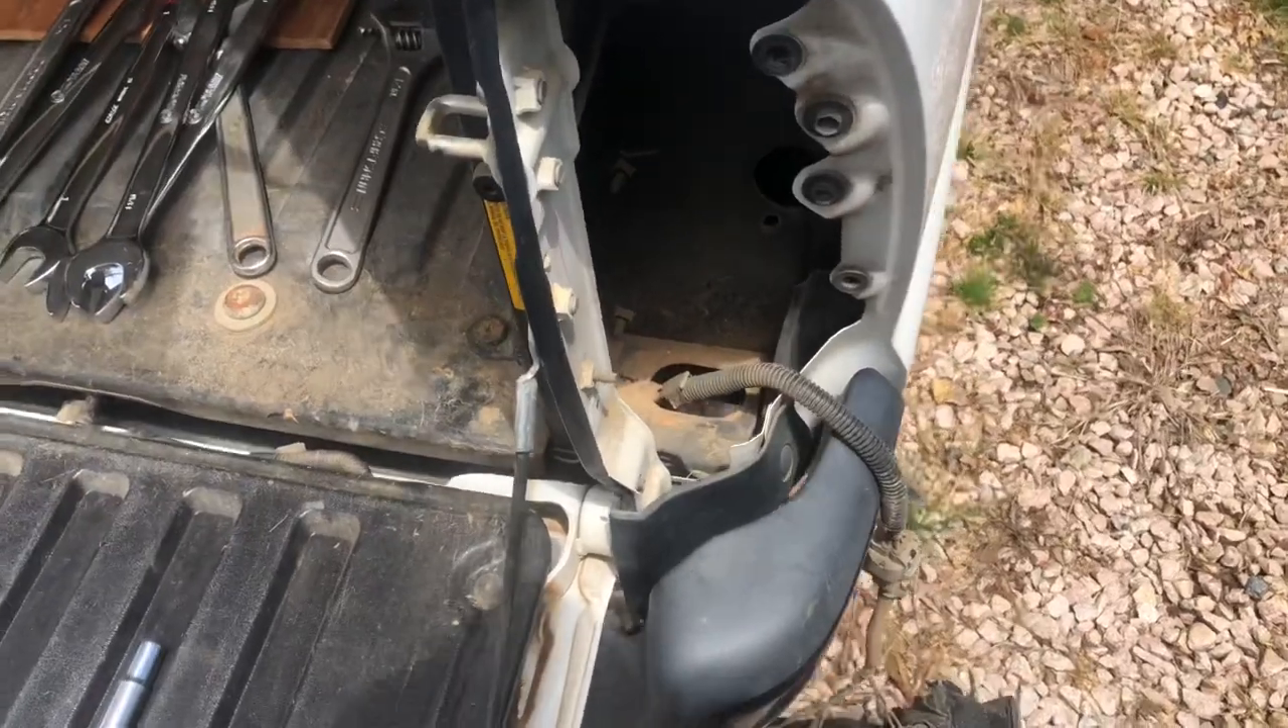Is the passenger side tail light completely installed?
No.